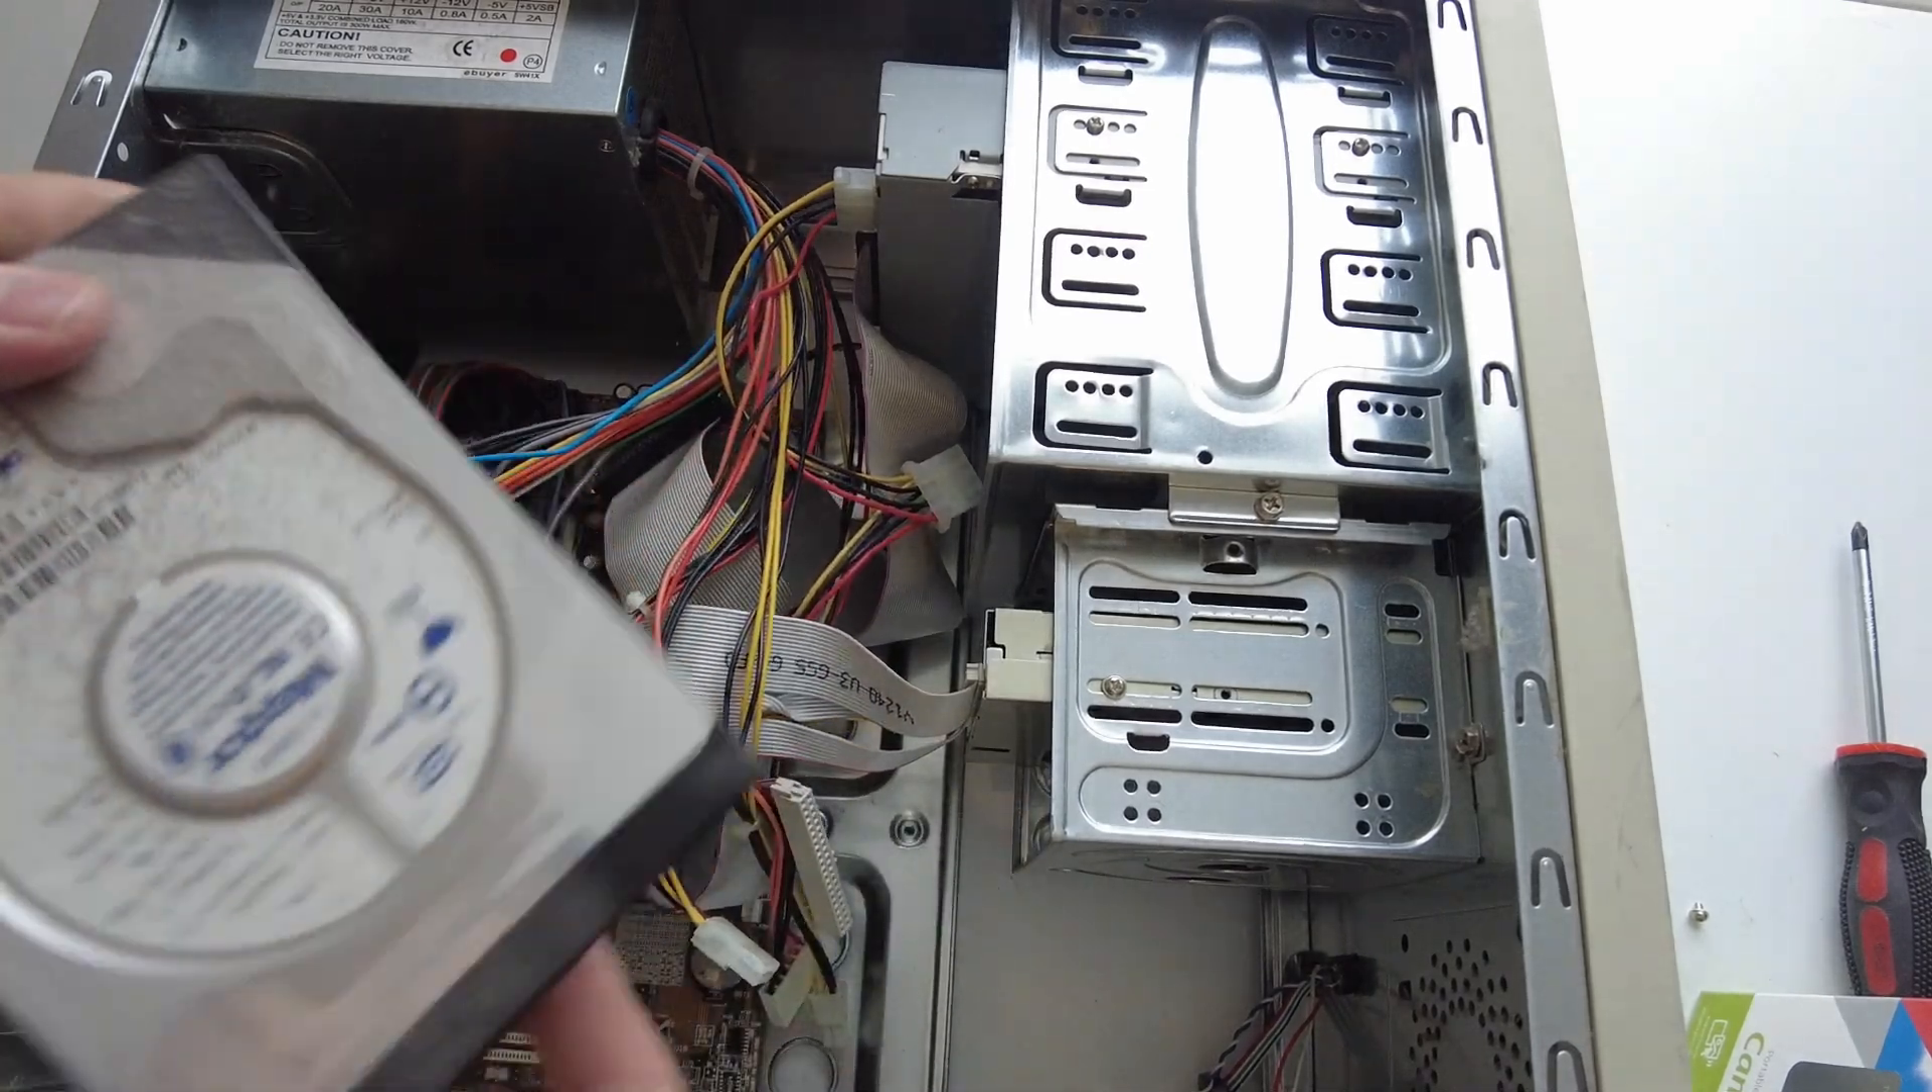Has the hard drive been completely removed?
Yes.